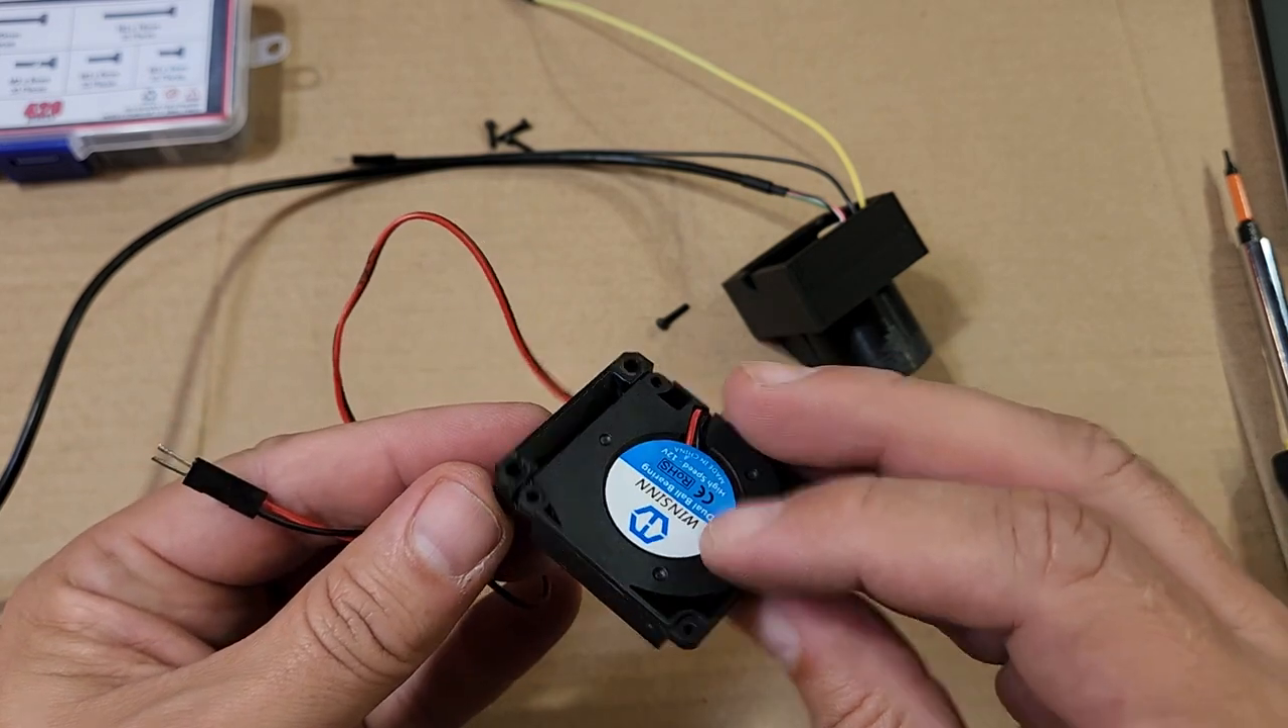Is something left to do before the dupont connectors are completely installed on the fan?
No.